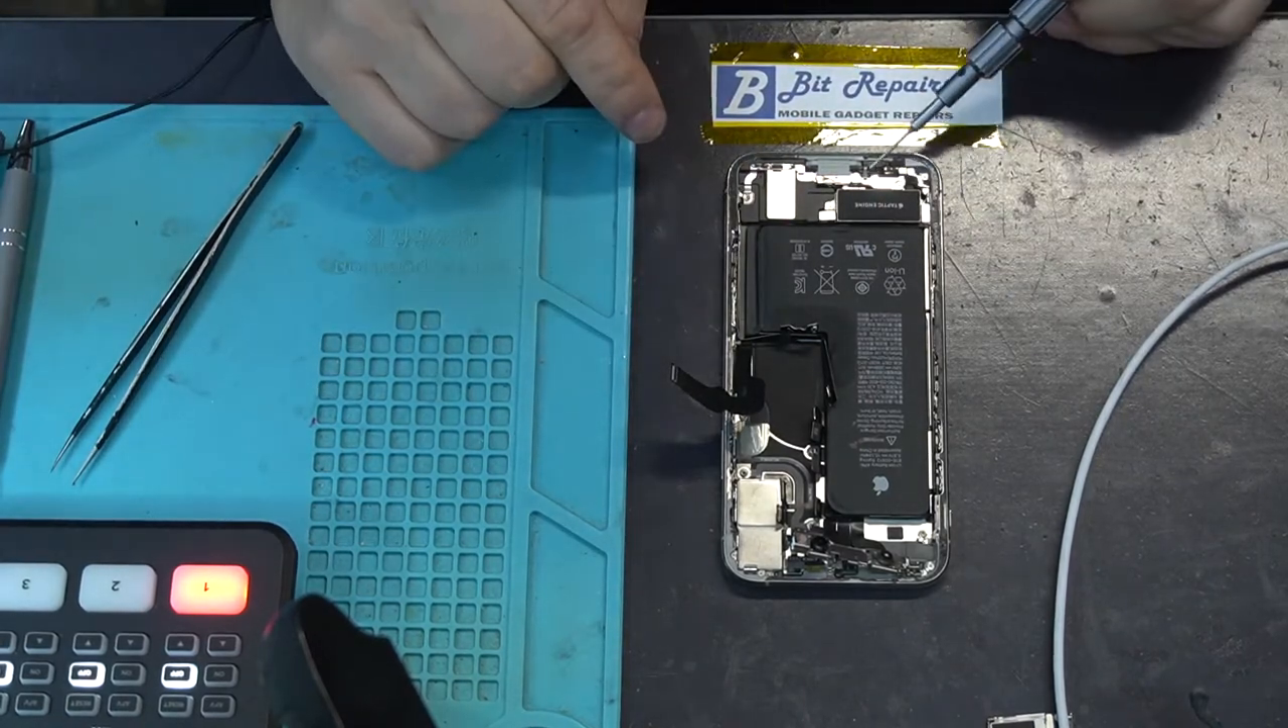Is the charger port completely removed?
No.